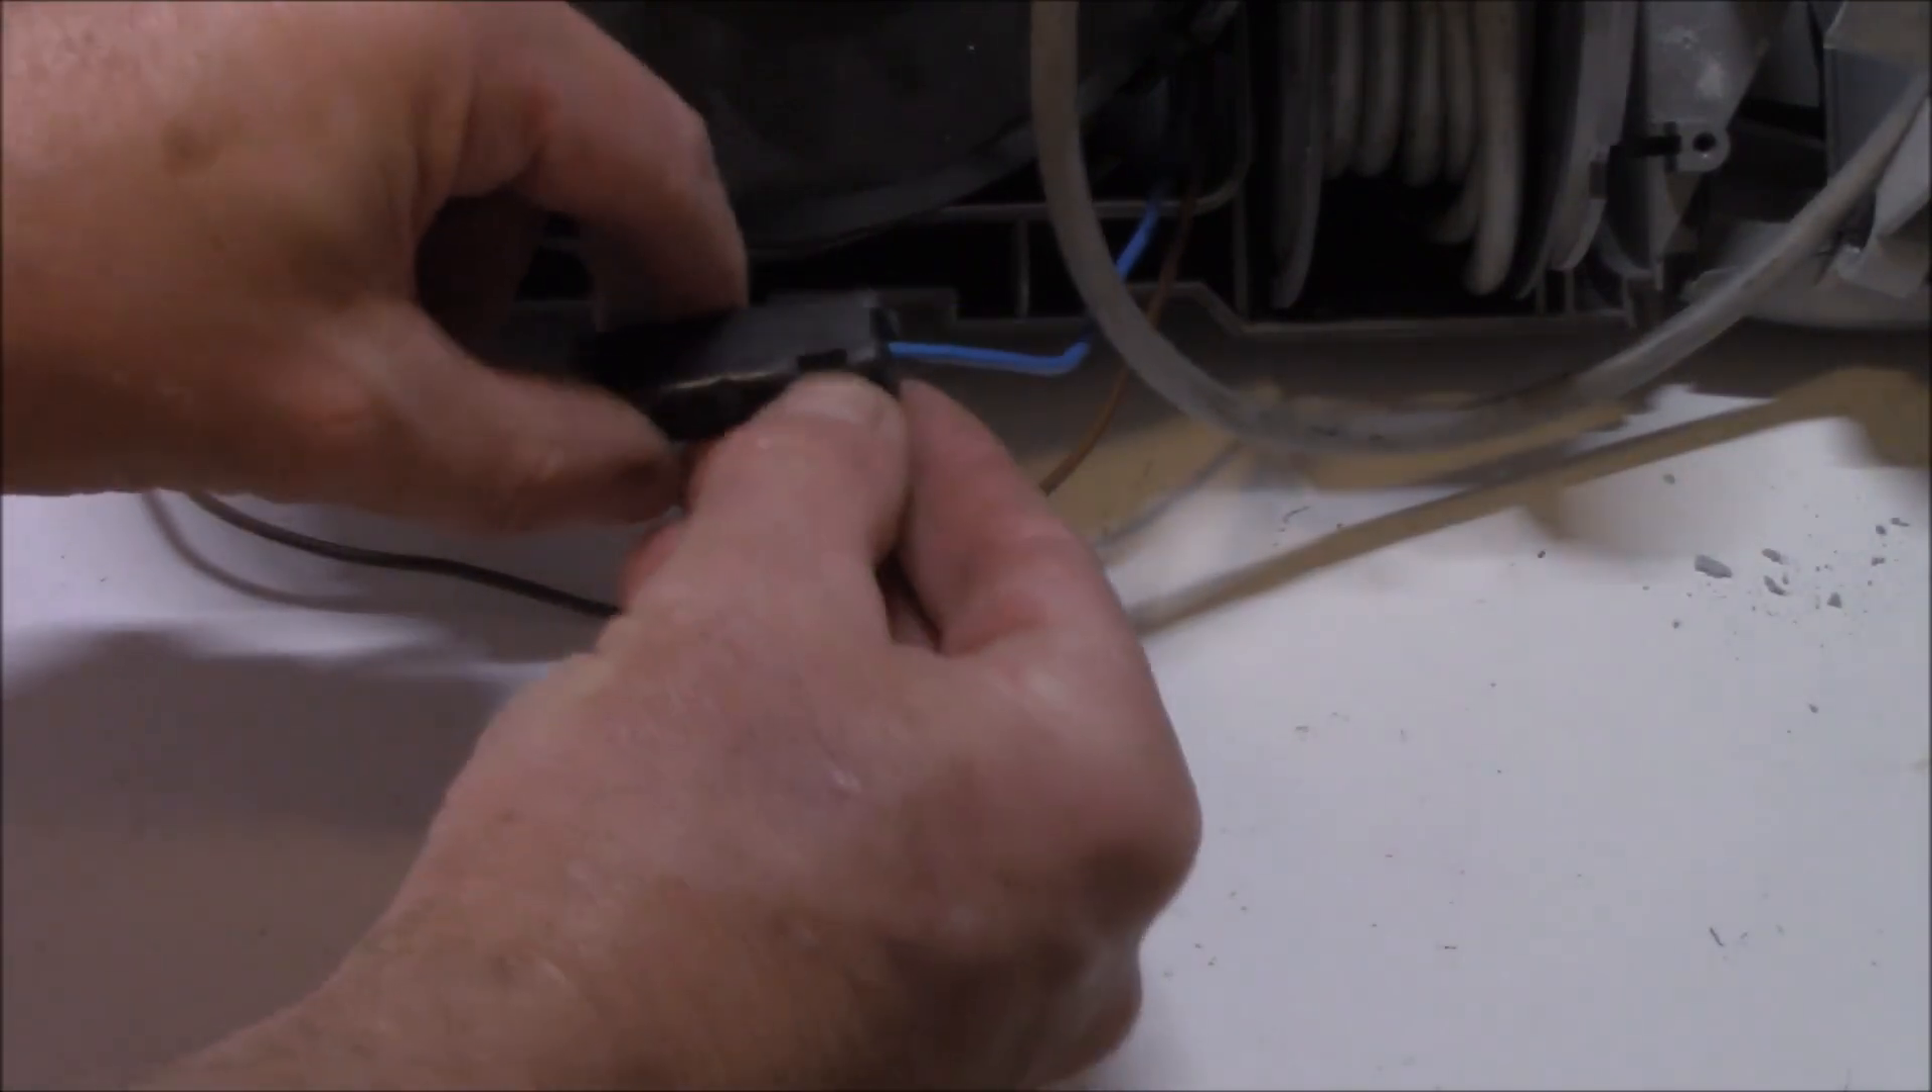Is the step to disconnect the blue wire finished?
No.